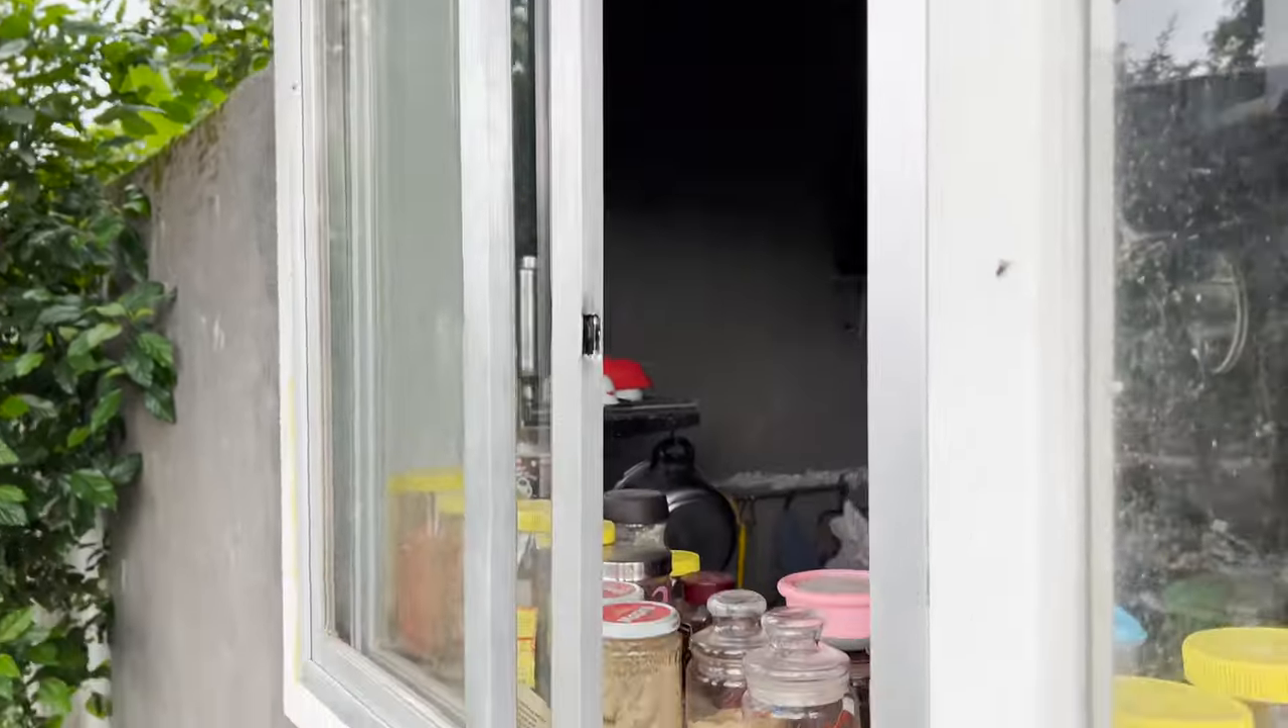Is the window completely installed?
Yes.